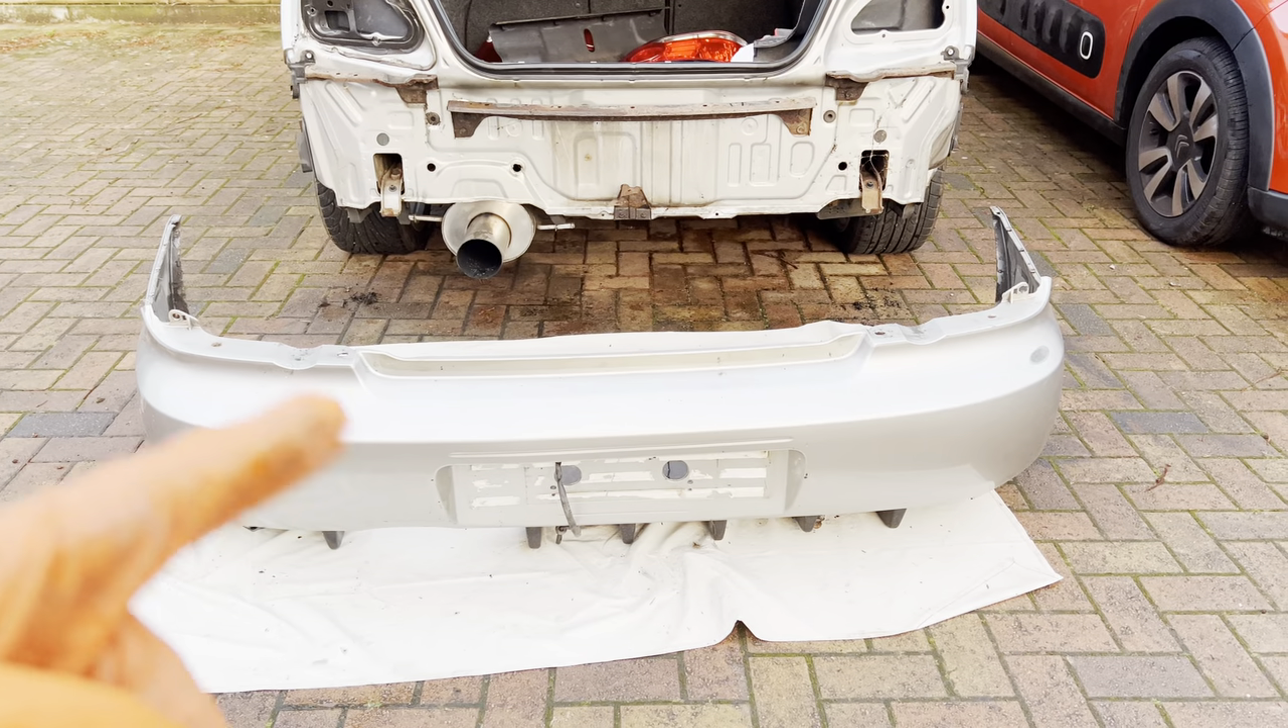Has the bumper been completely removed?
Yes.